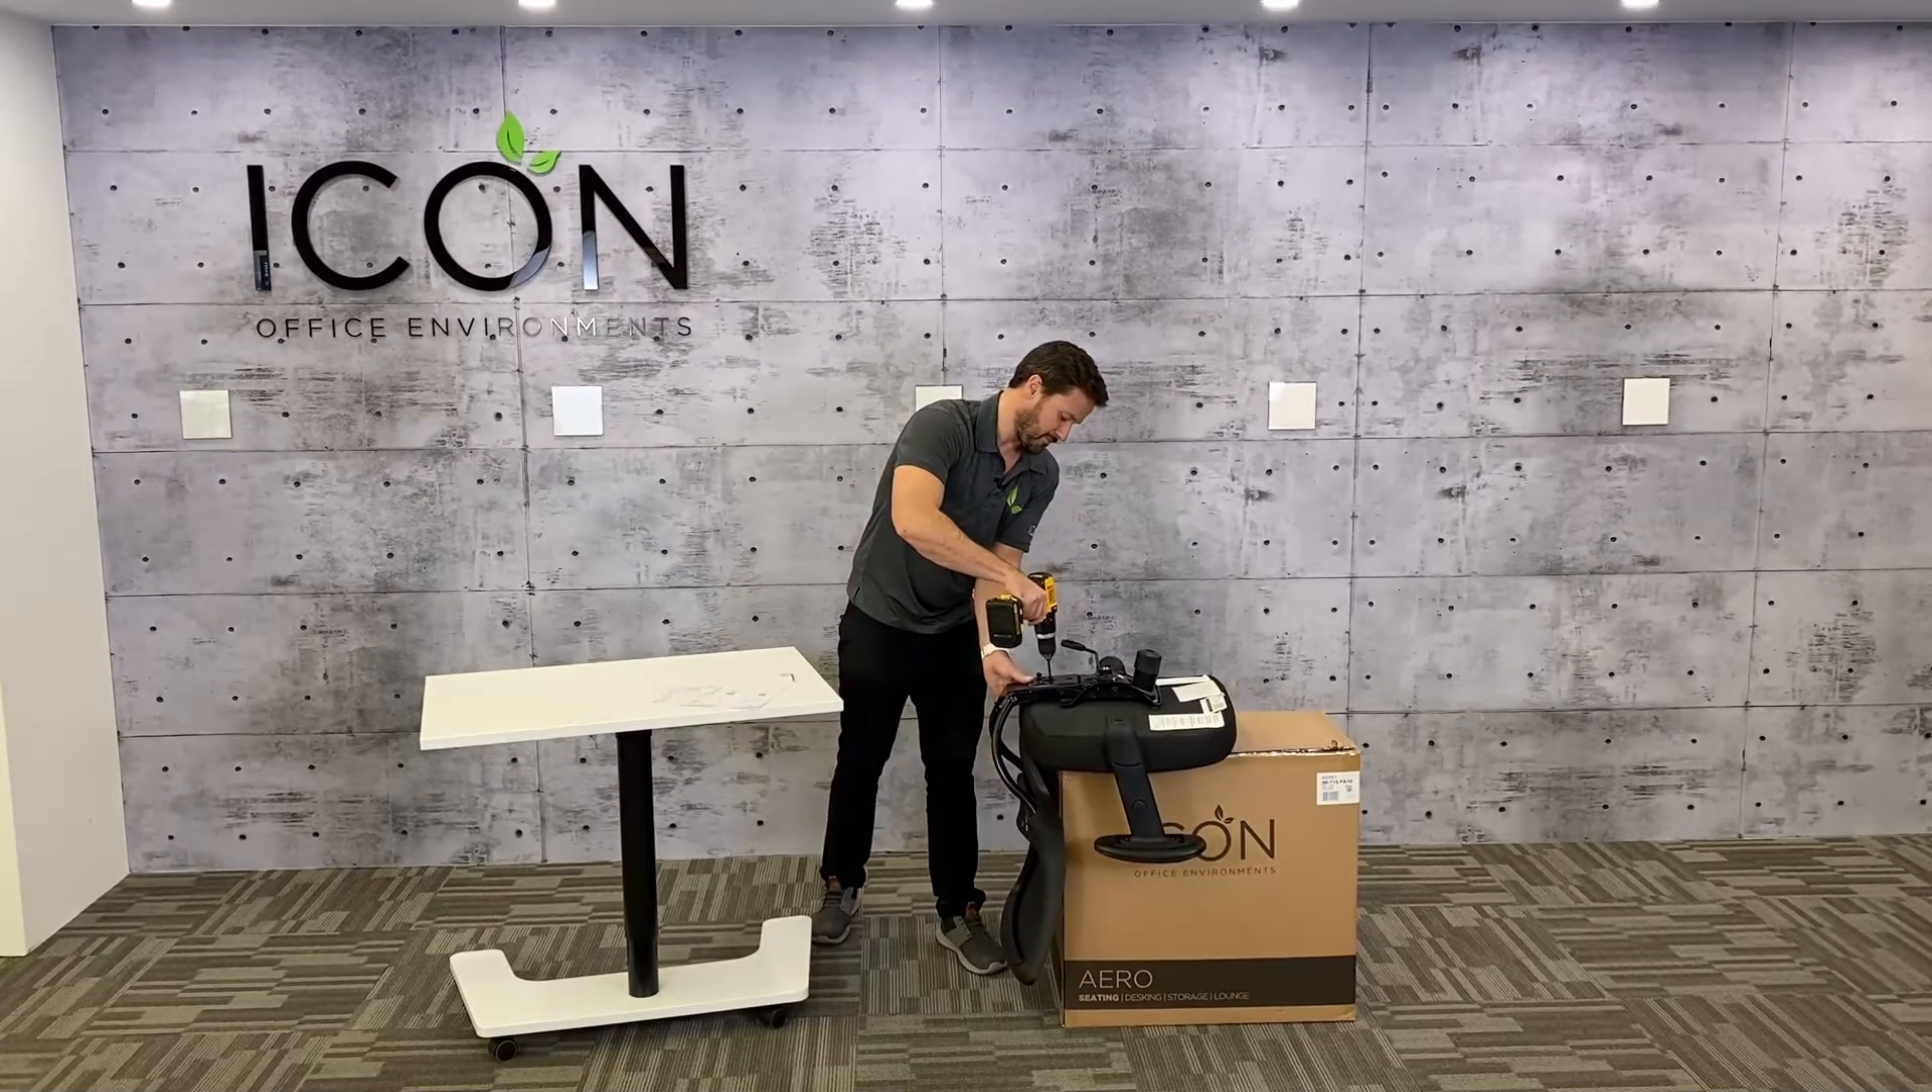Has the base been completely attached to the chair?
No.